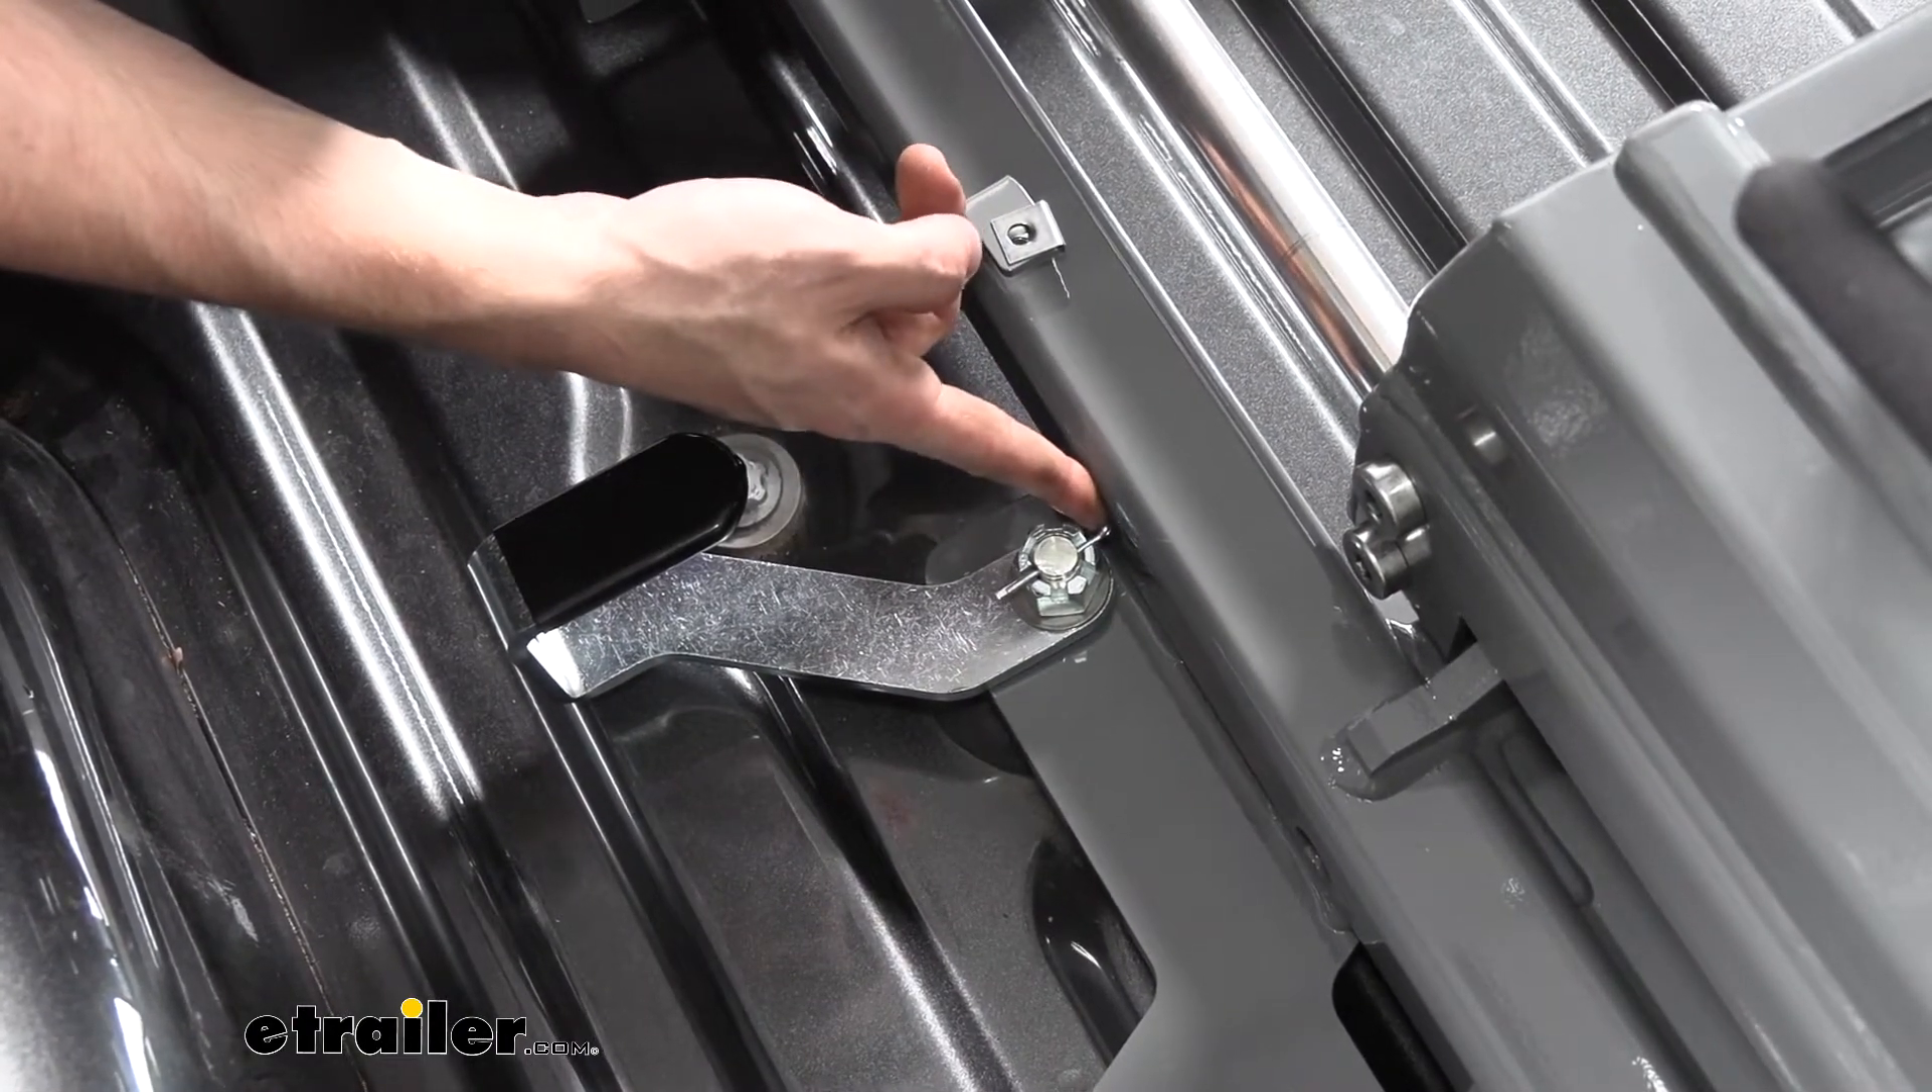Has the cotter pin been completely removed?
No.